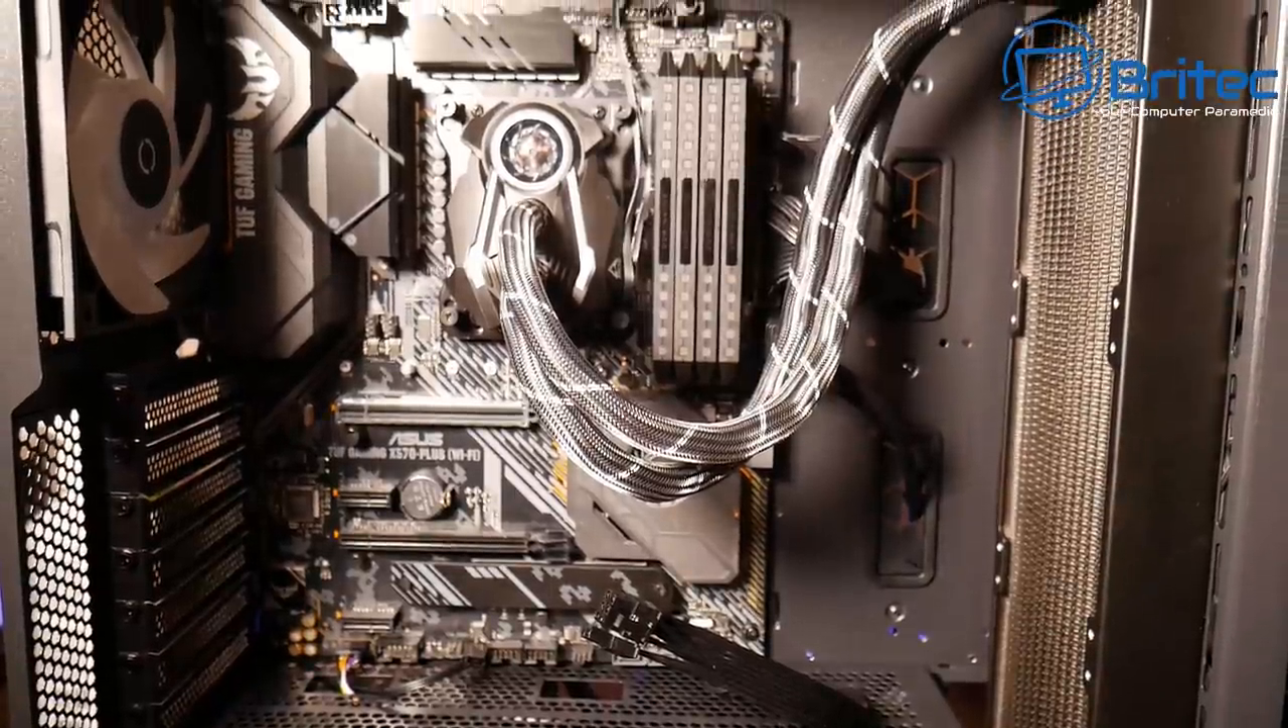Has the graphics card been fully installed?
No.